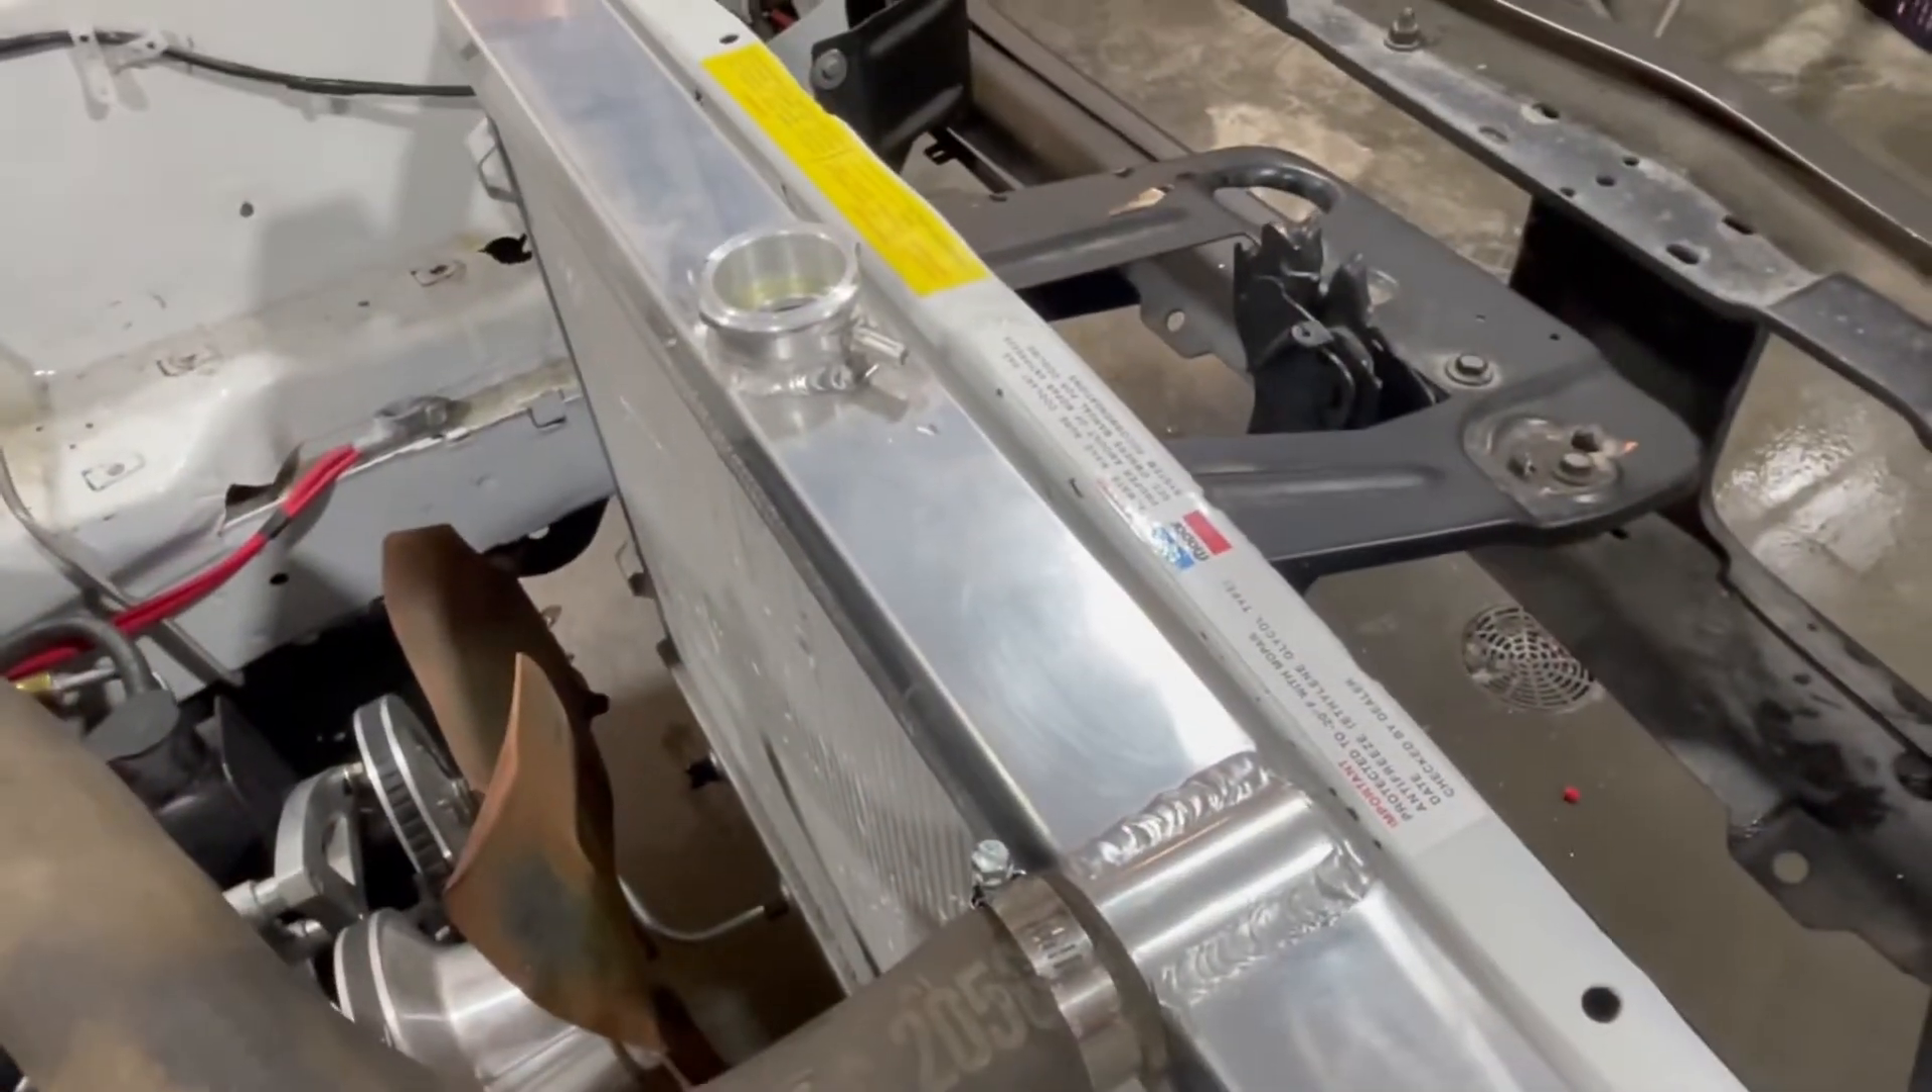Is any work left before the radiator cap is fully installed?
Yes.